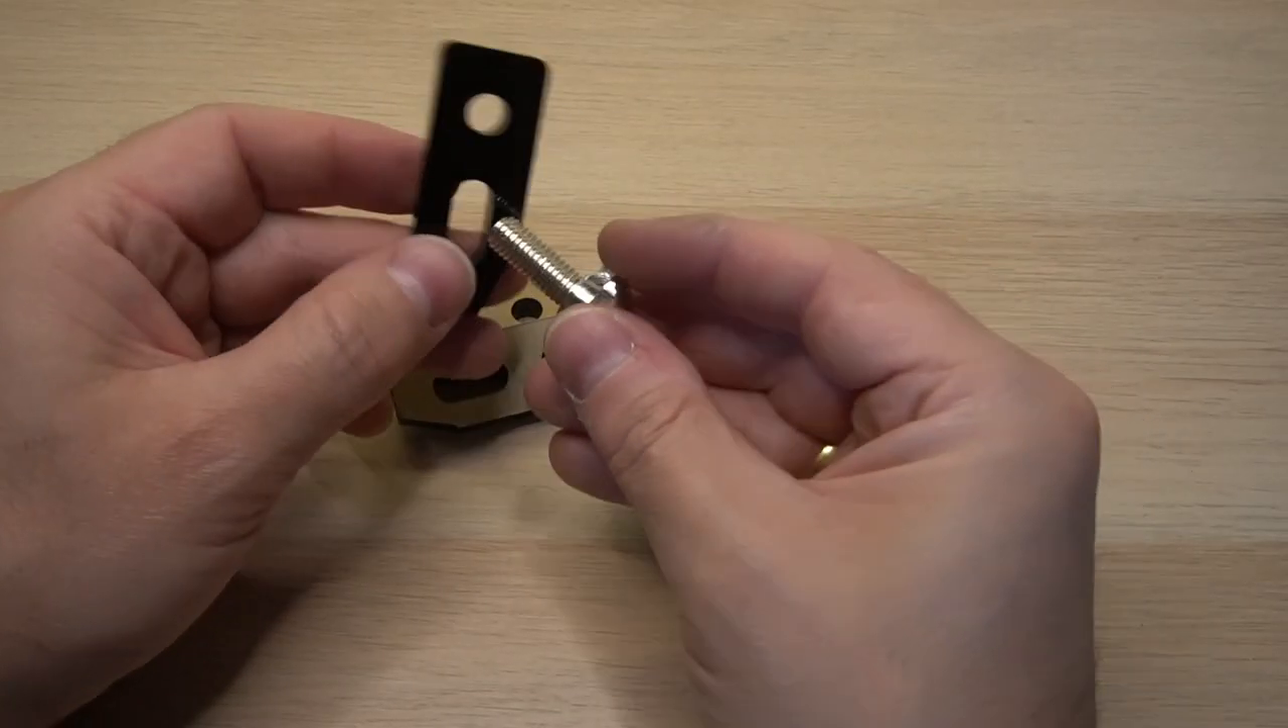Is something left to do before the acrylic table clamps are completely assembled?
Yes.